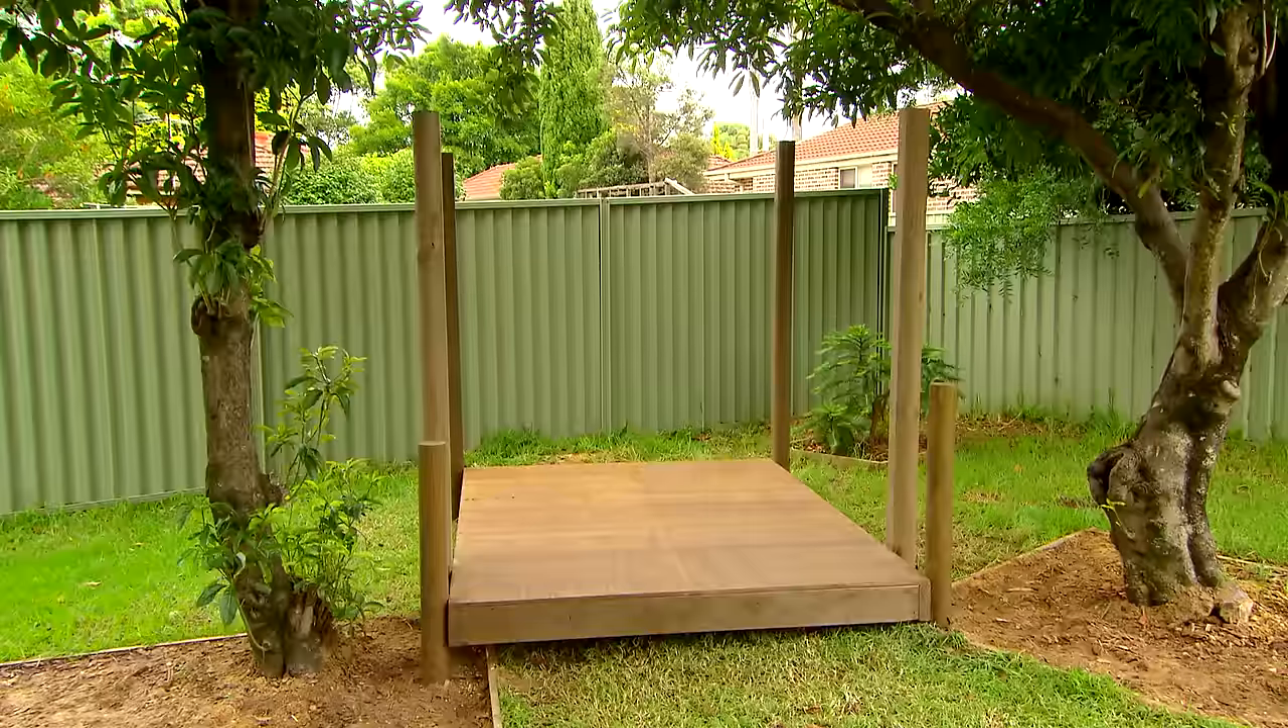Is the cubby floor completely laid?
Yes.